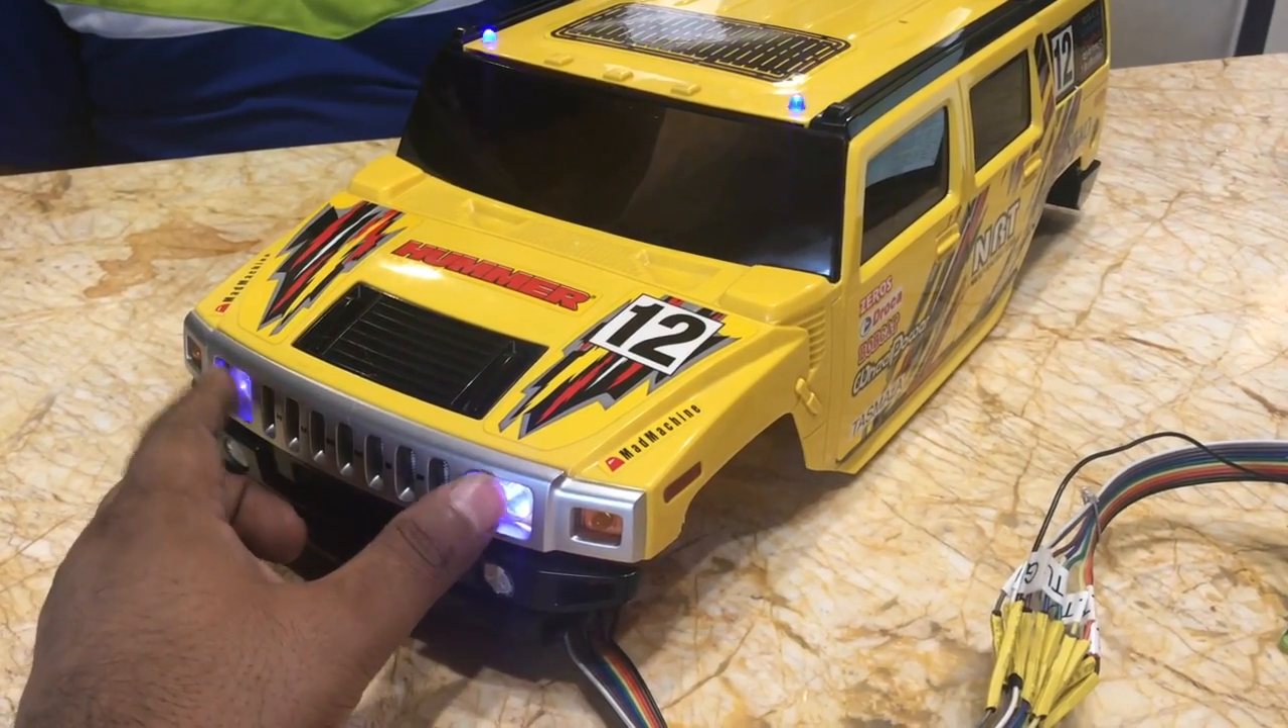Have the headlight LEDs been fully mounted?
Yes.